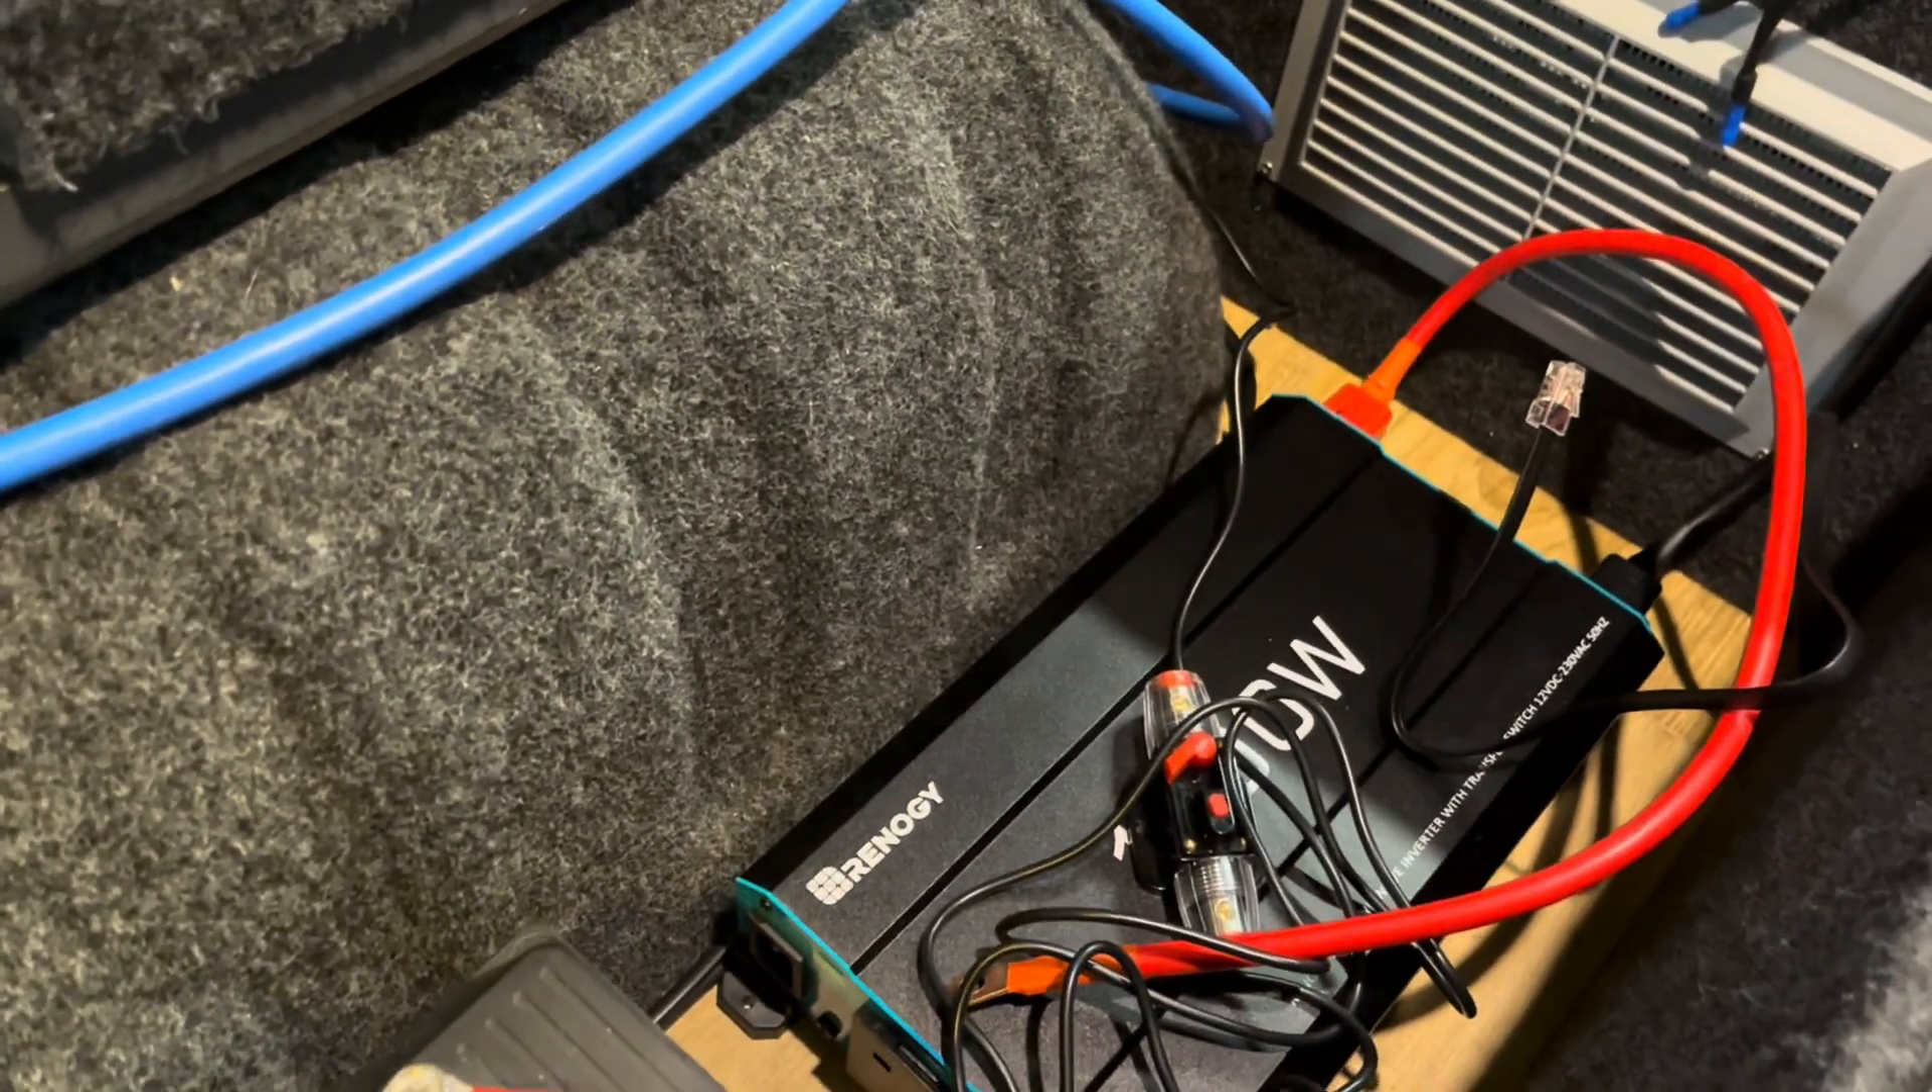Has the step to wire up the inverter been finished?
No.